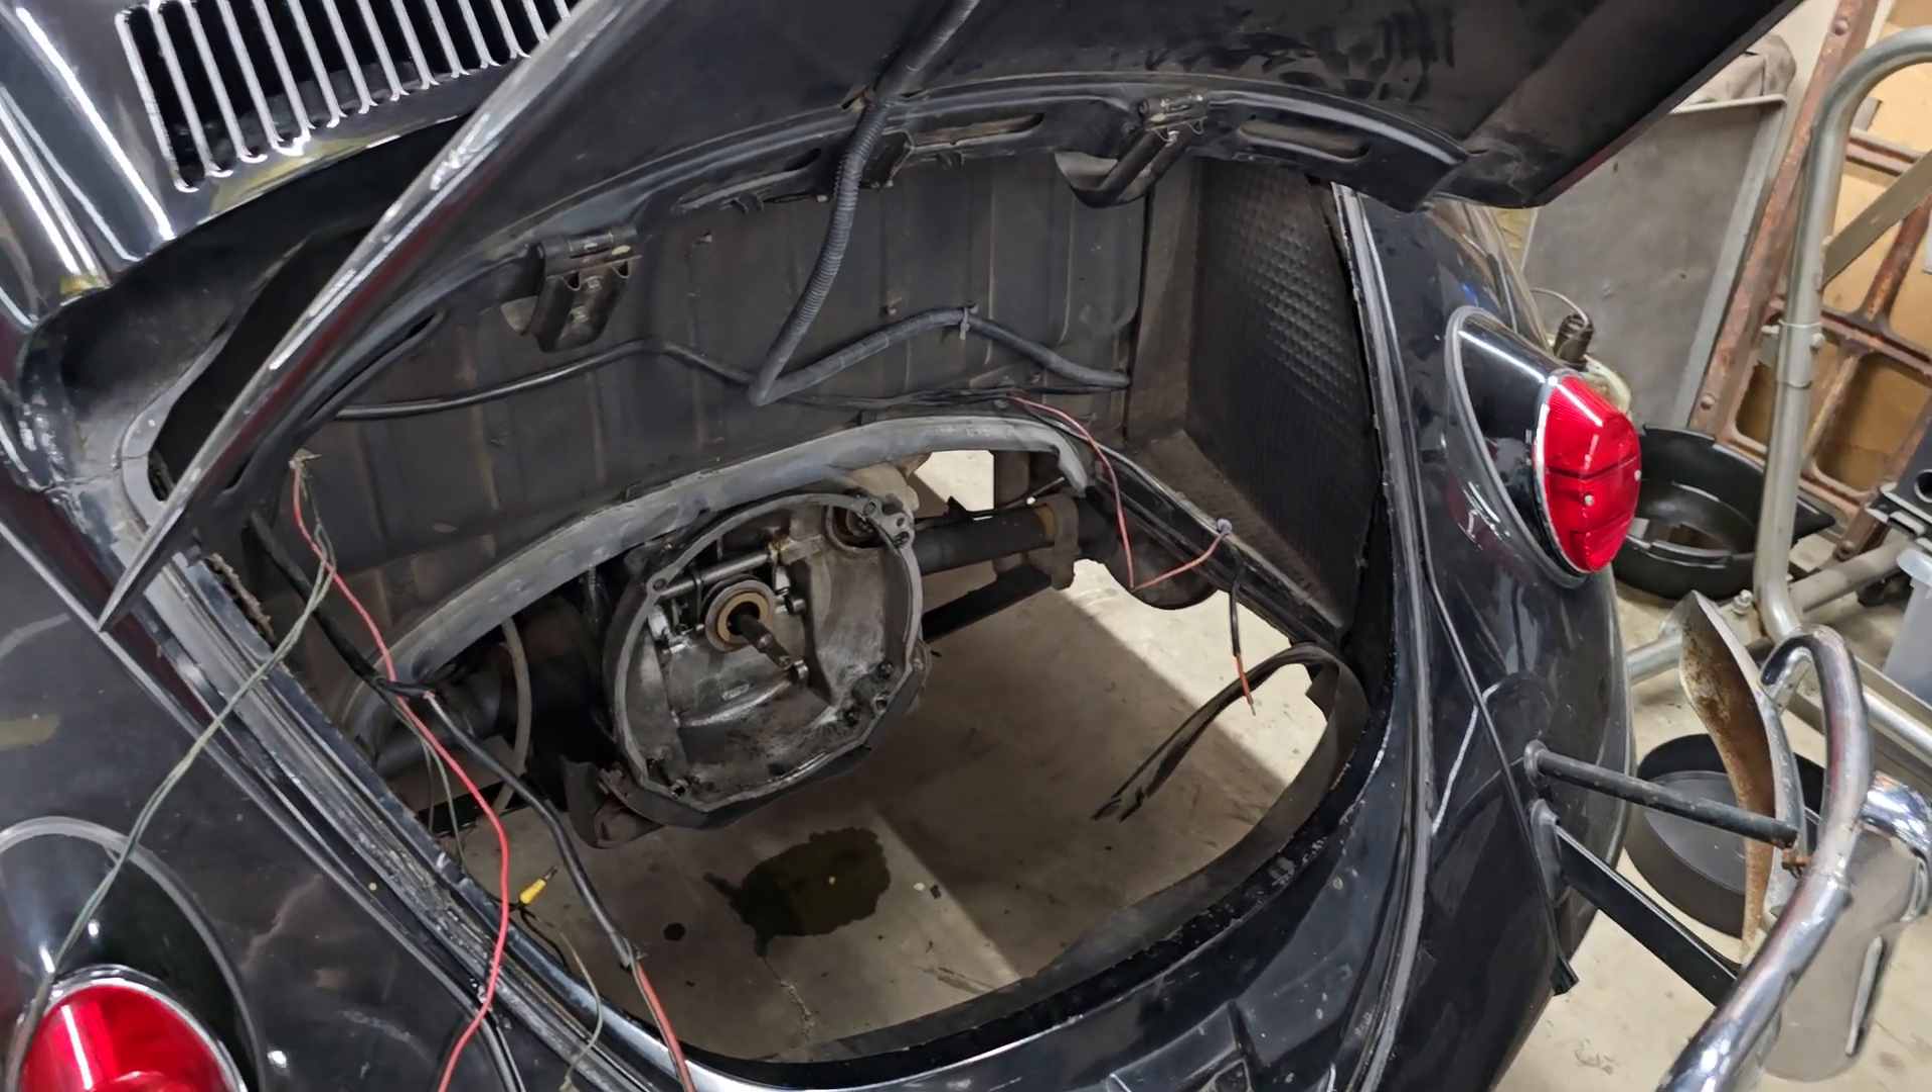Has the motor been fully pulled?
Yes.